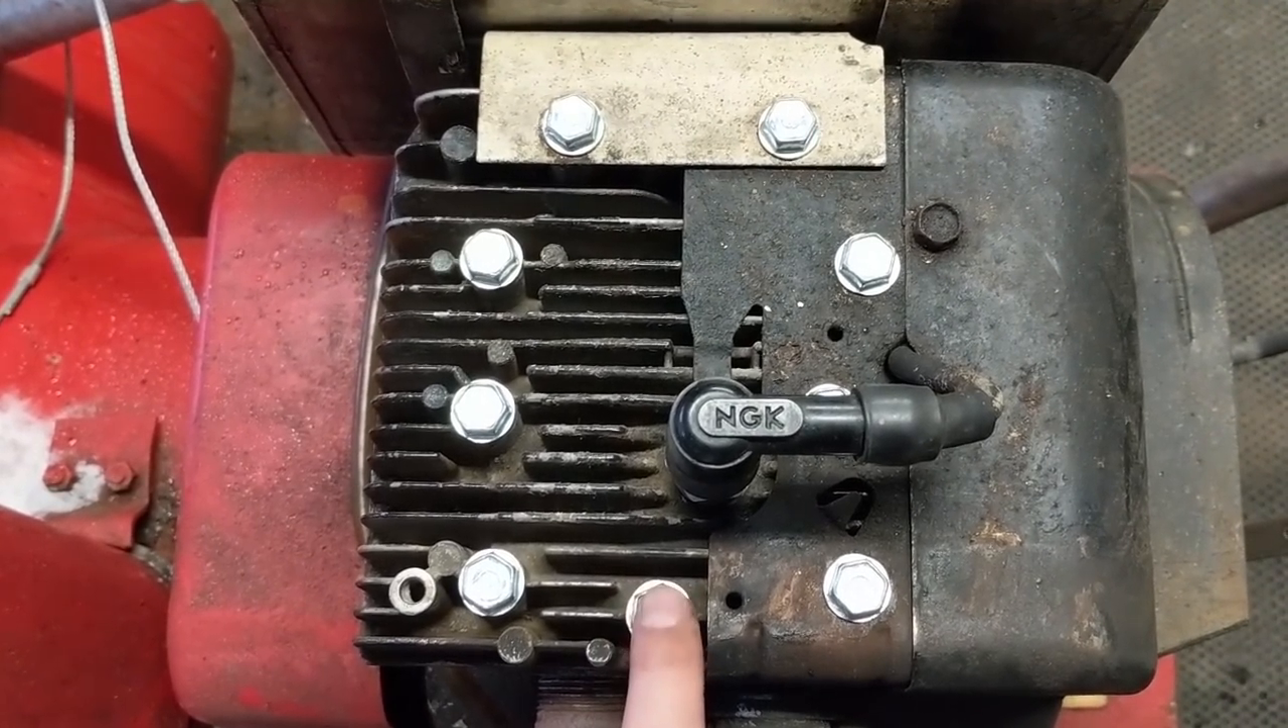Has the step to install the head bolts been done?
Yes.